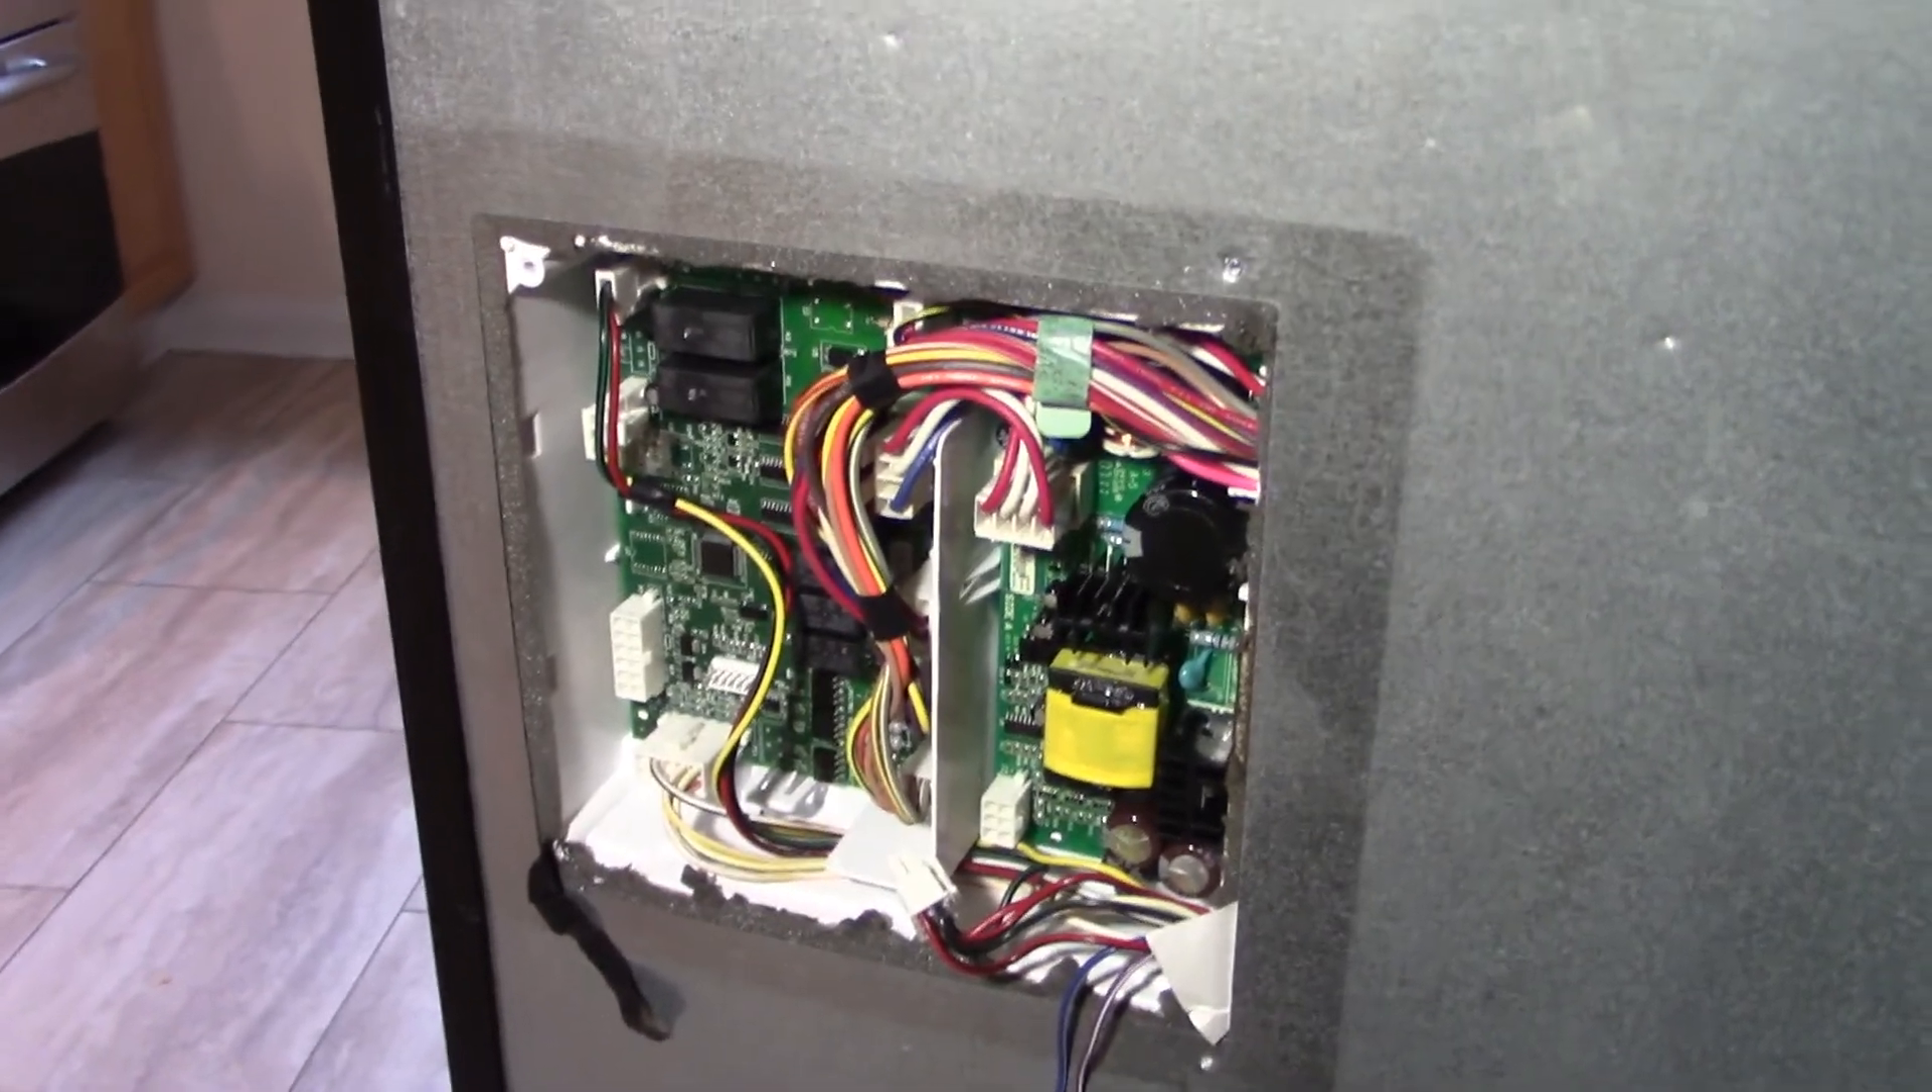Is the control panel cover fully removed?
Yes.